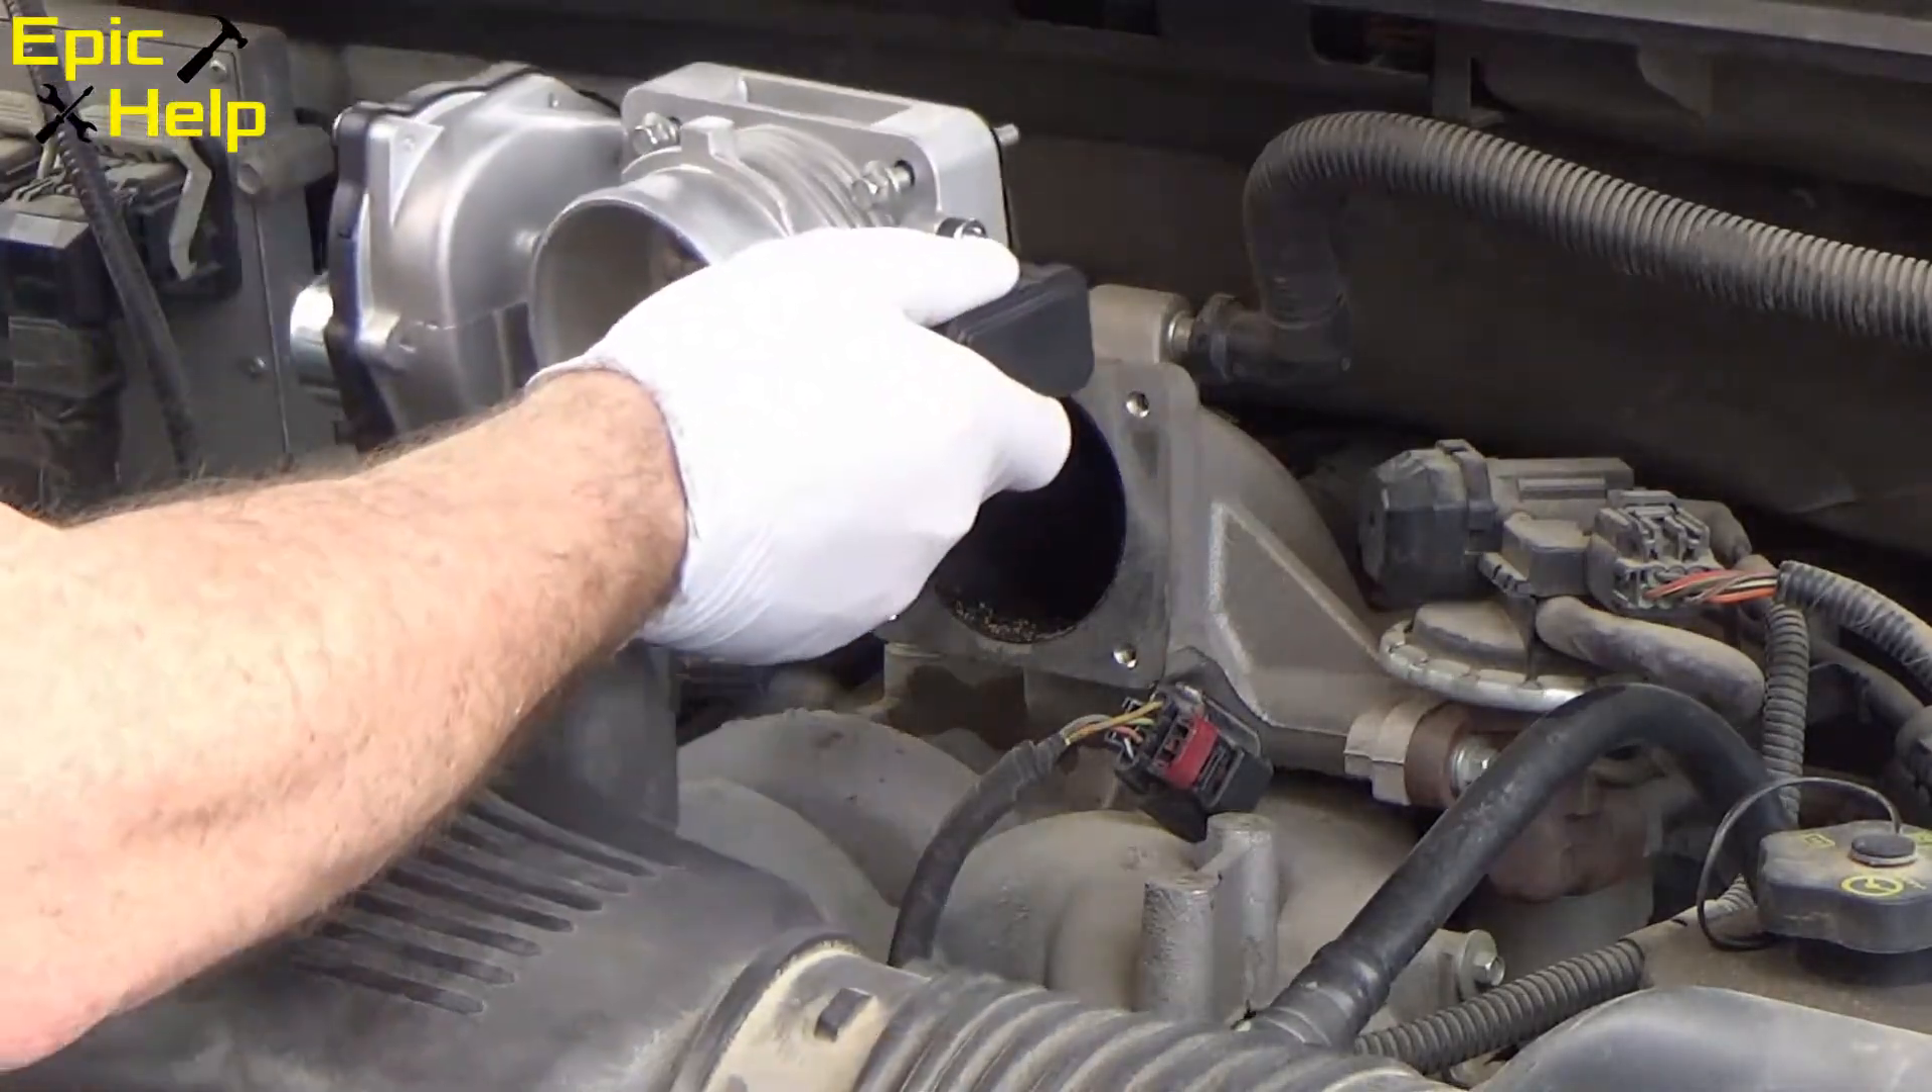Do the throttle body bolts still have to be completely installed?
Yes.